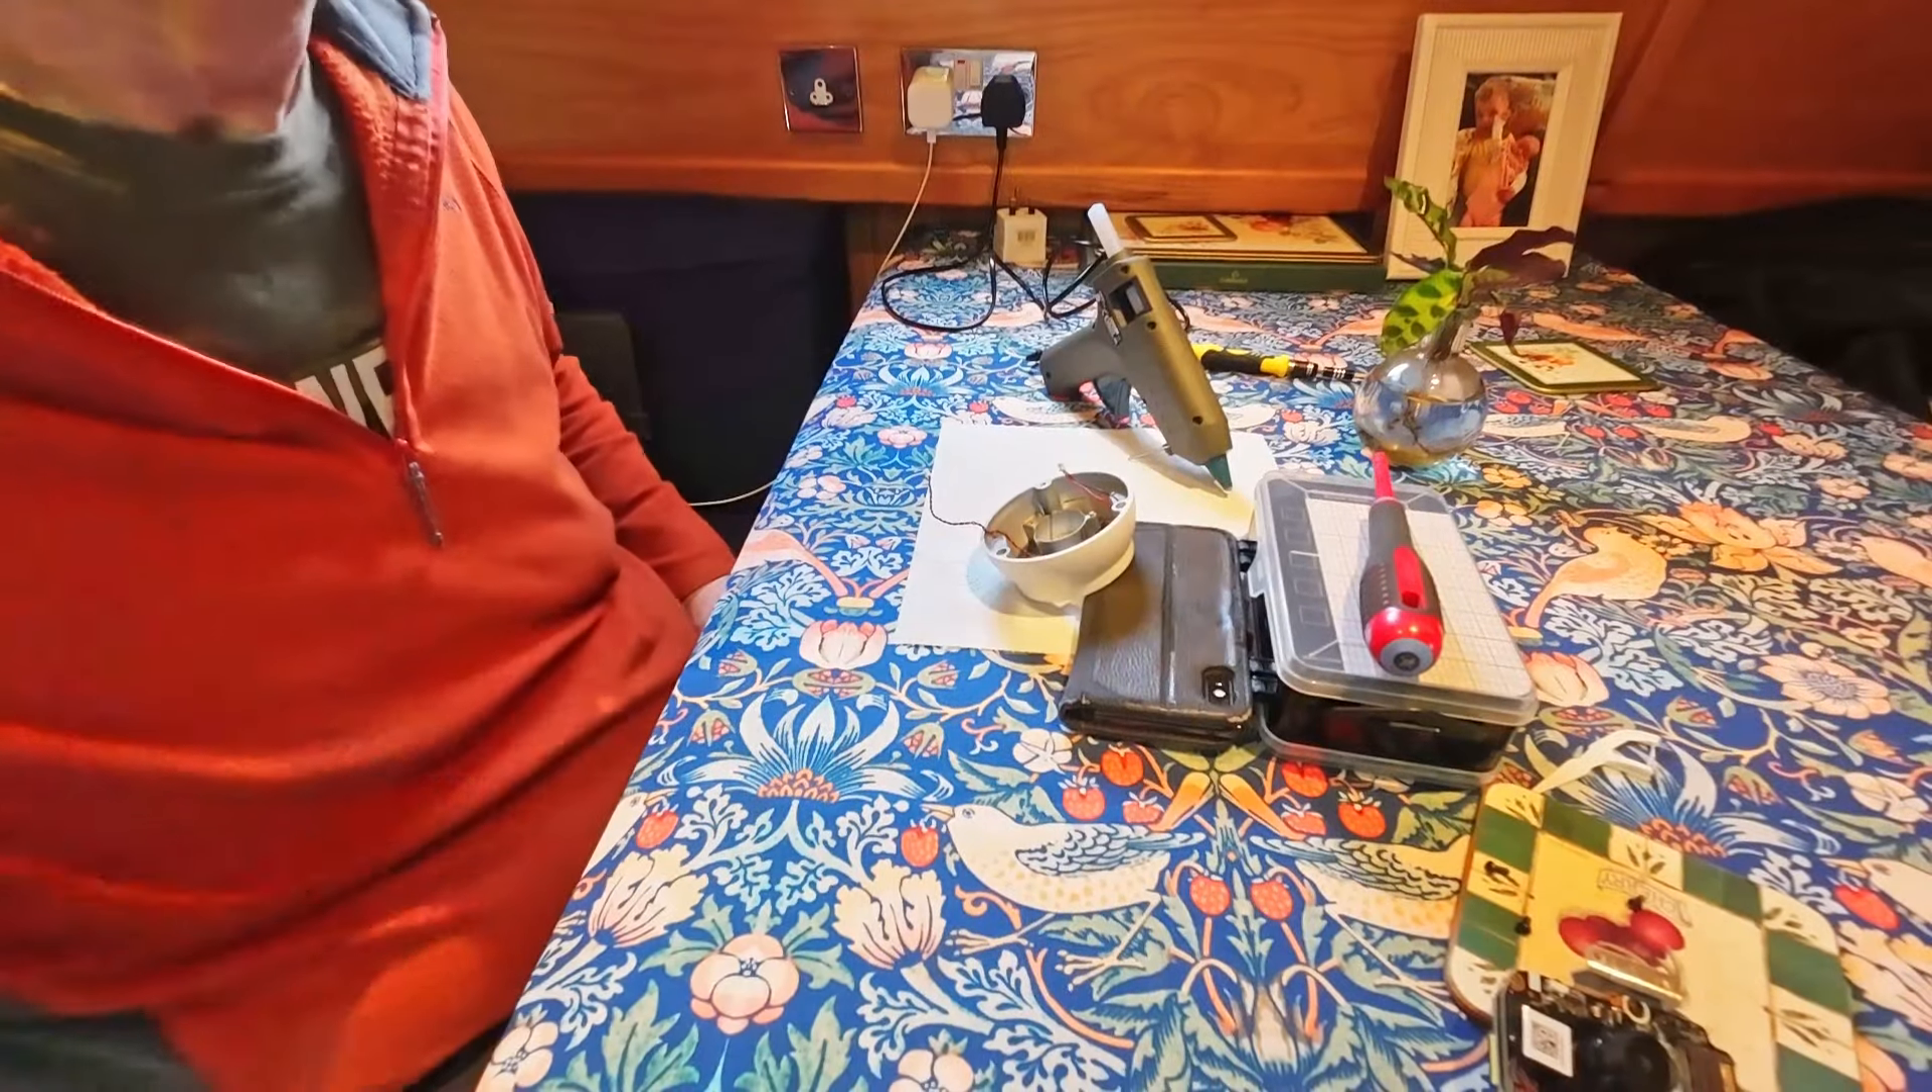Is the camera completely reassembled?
No.